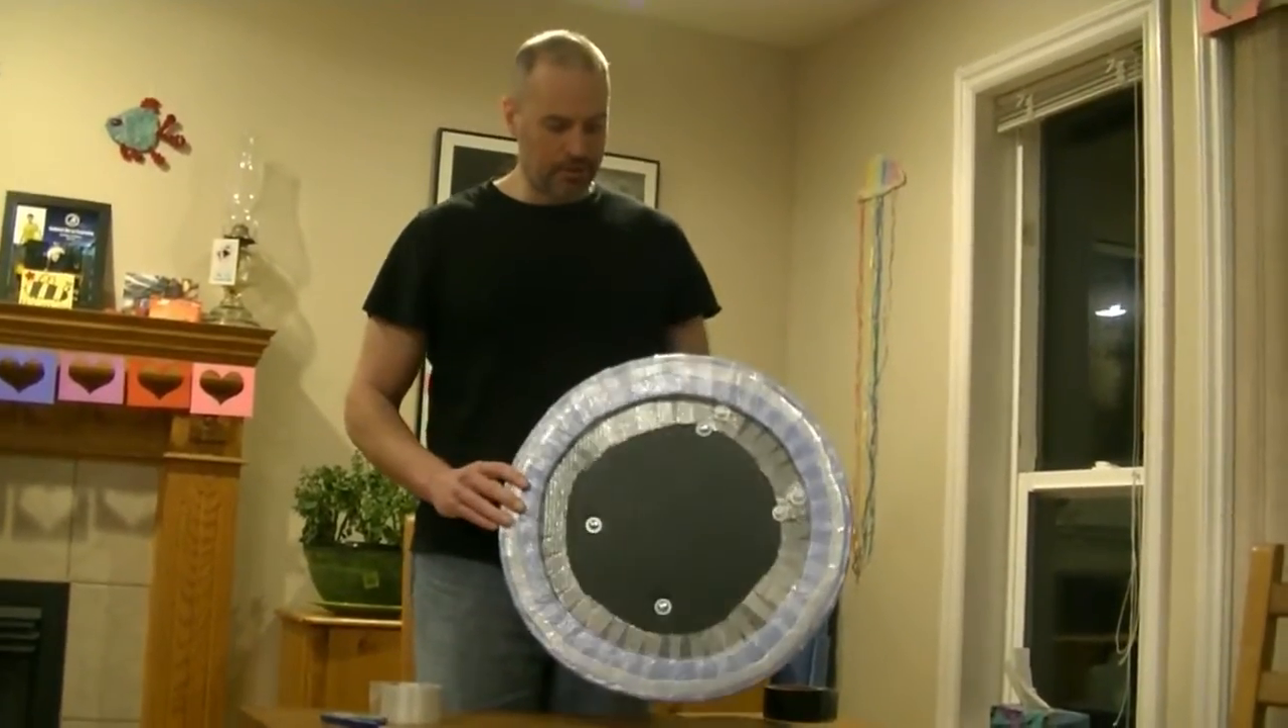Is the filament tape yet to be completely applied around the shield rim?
No.